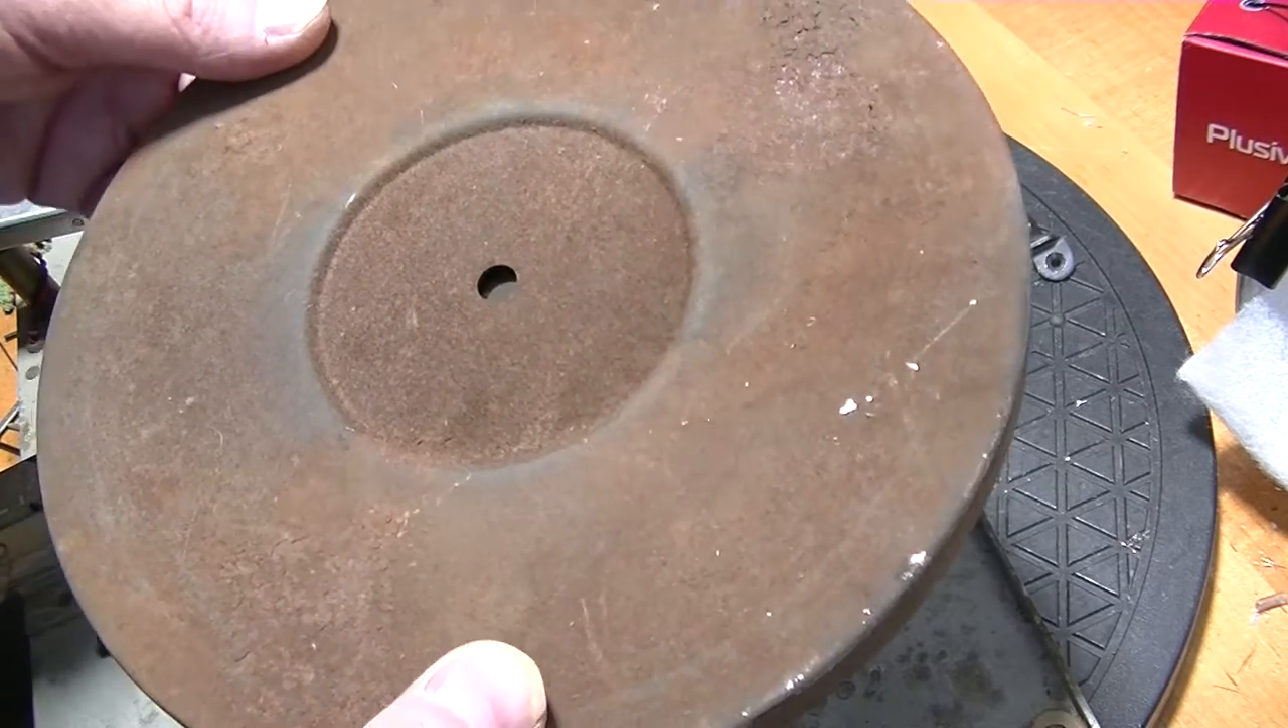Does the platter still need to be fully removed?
No.